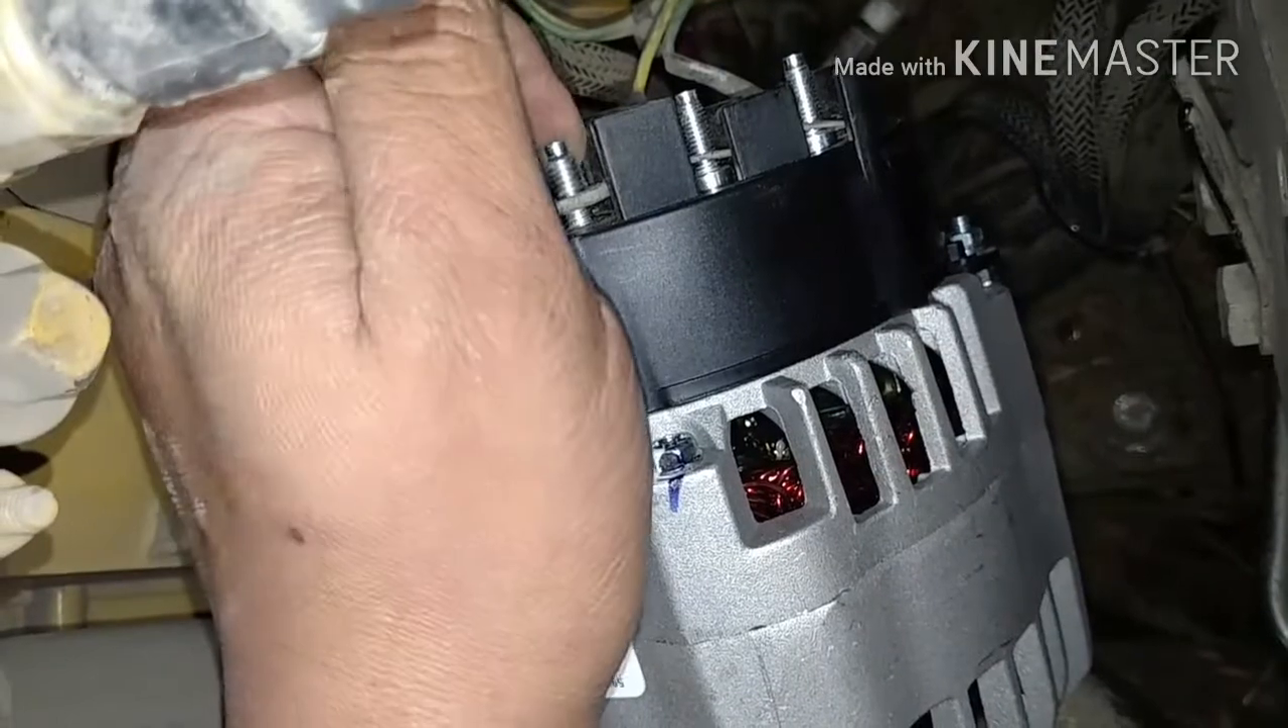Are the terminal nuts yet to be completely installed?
Yes.